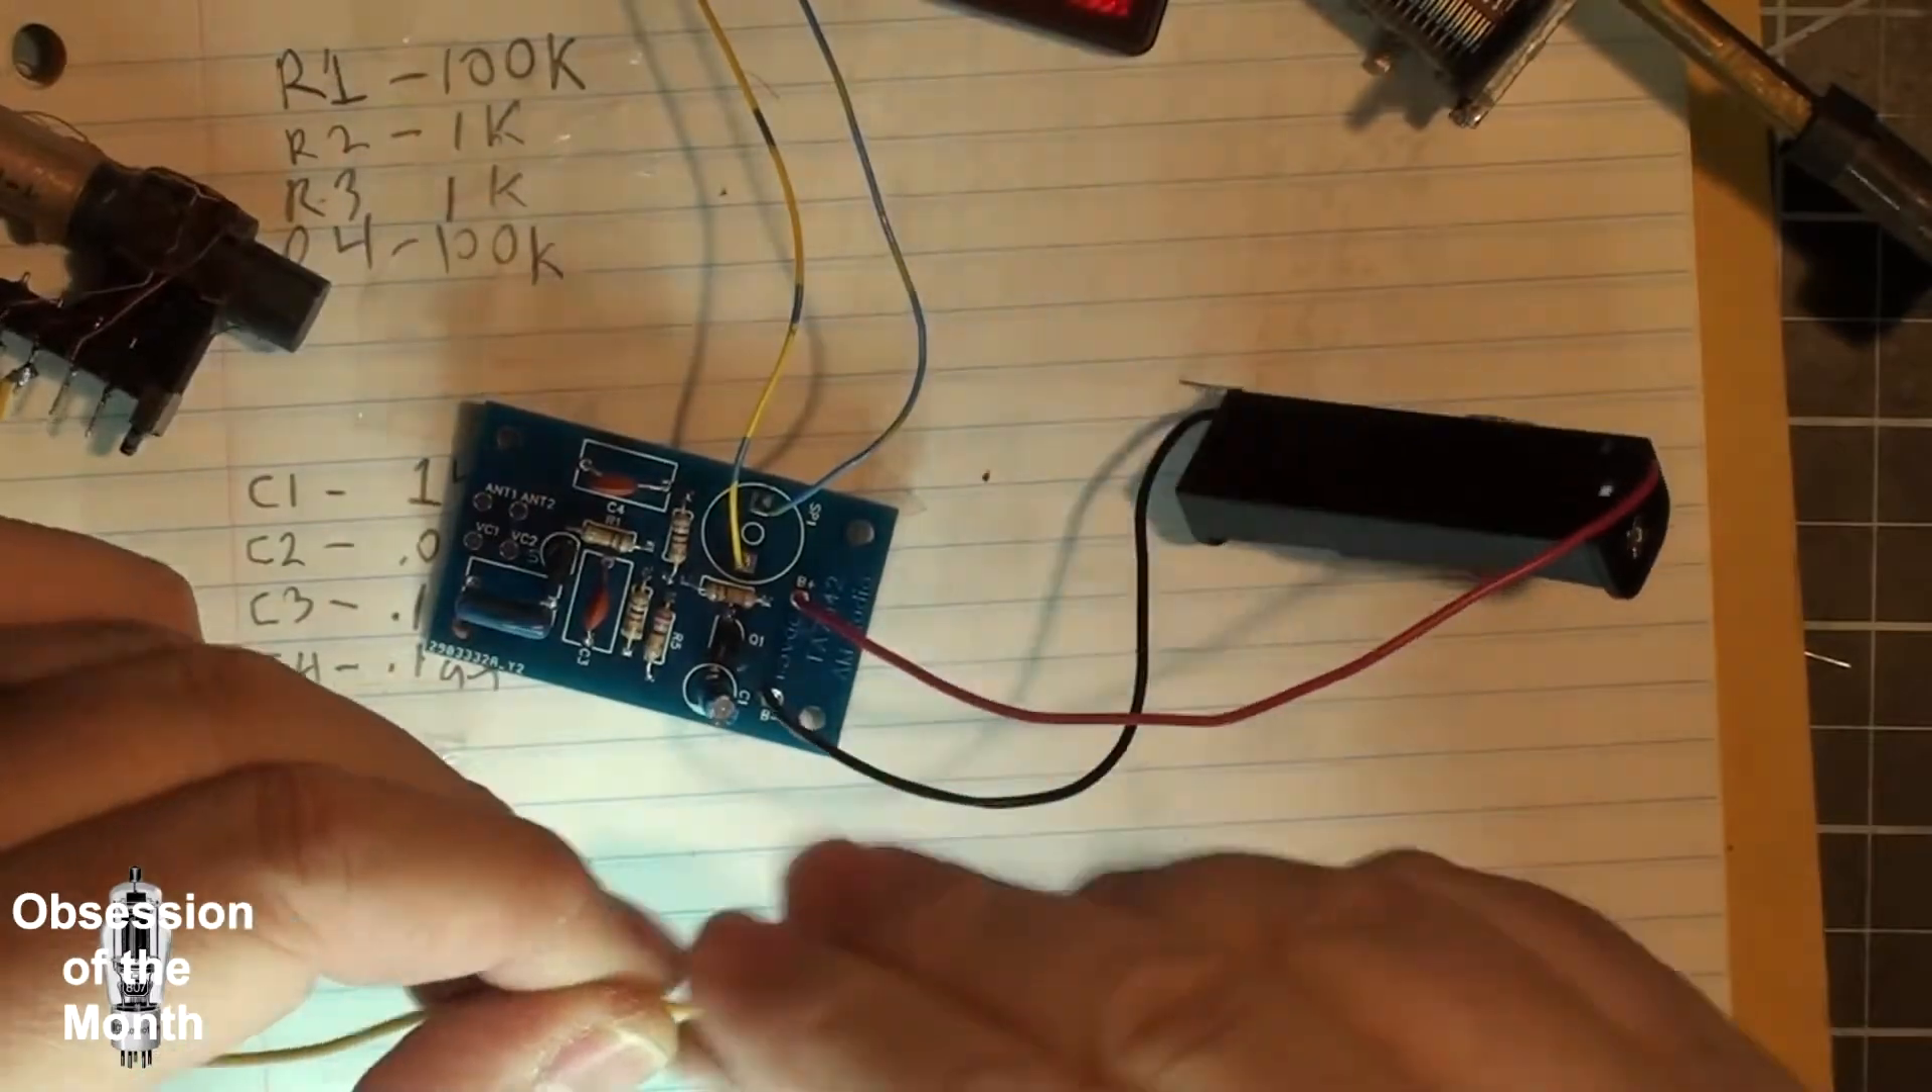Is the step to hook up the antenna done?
No.